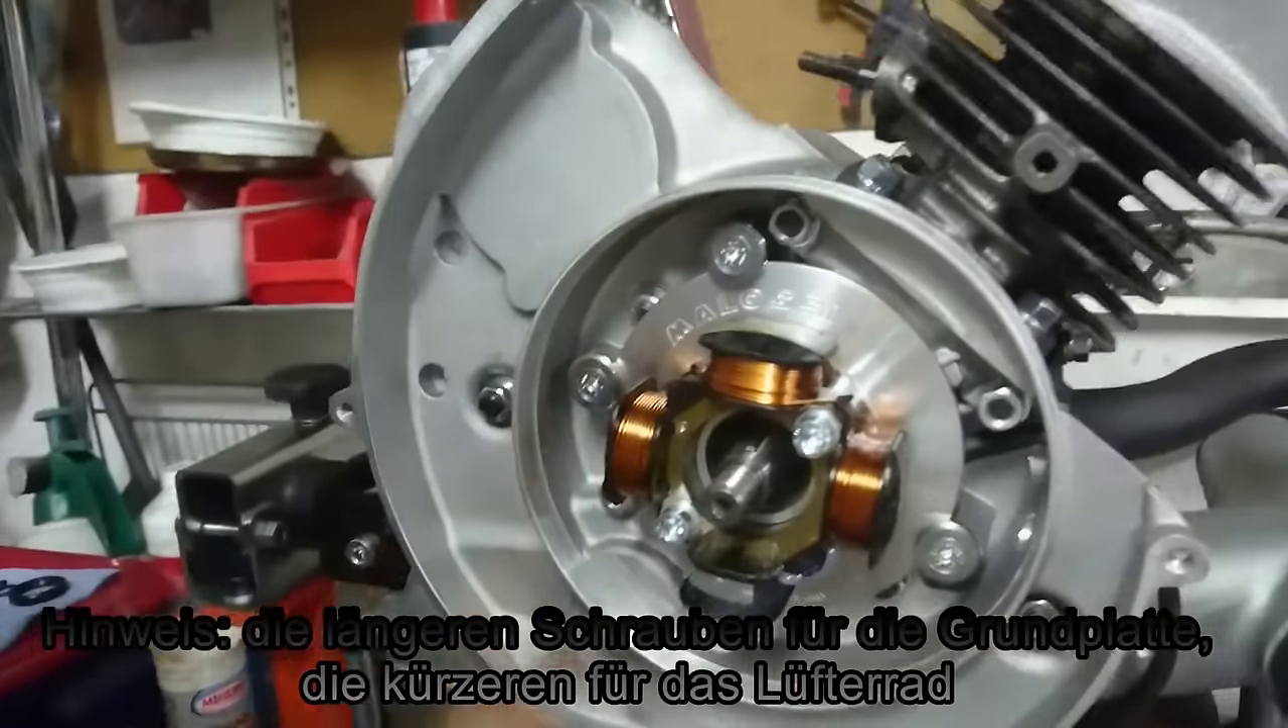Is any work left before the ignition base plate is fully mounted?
No.